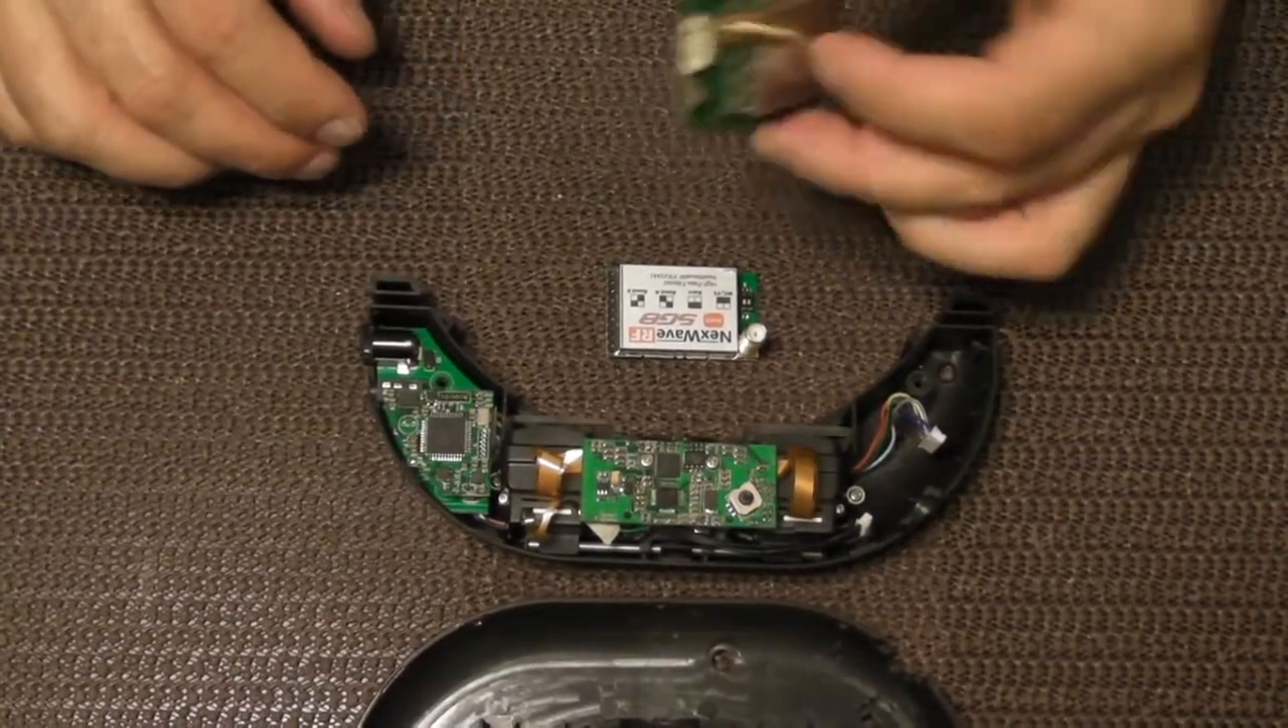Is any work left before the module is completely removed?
No.